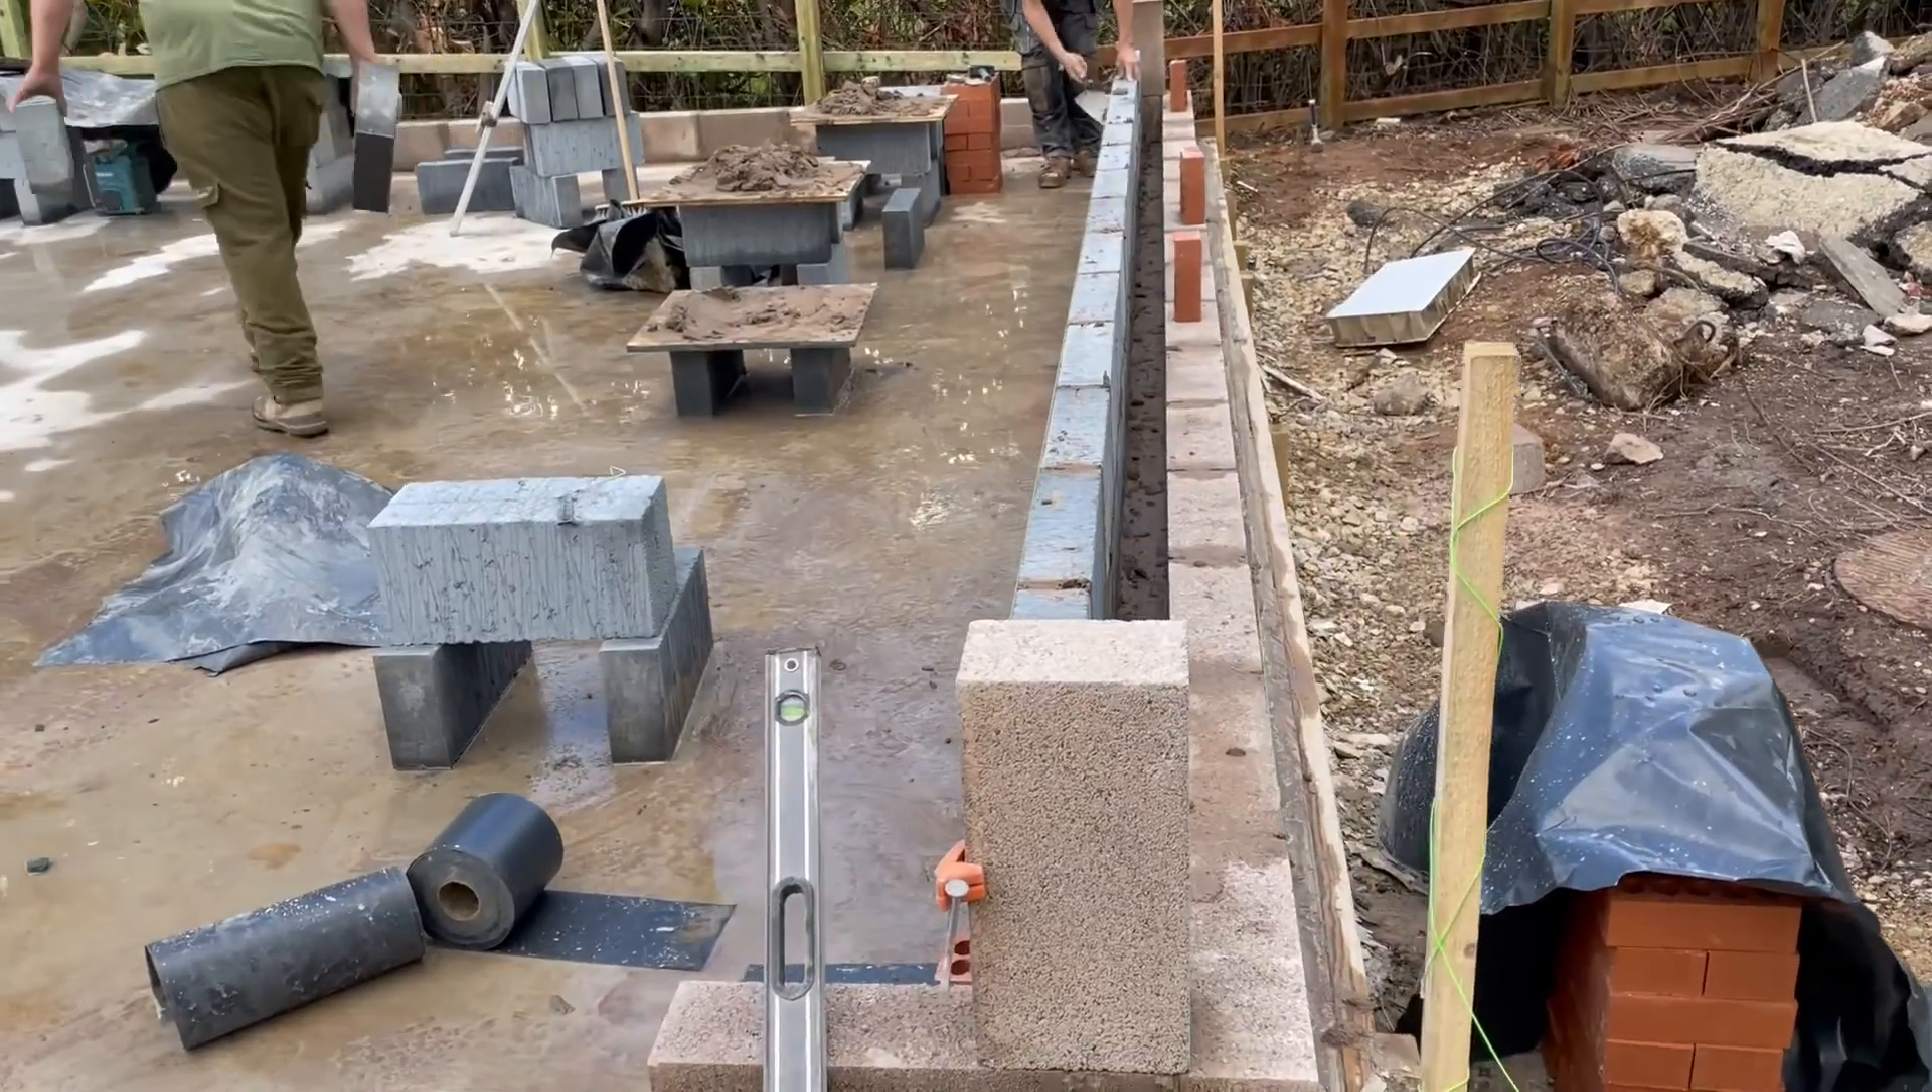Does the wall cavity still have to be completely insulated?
Yes.